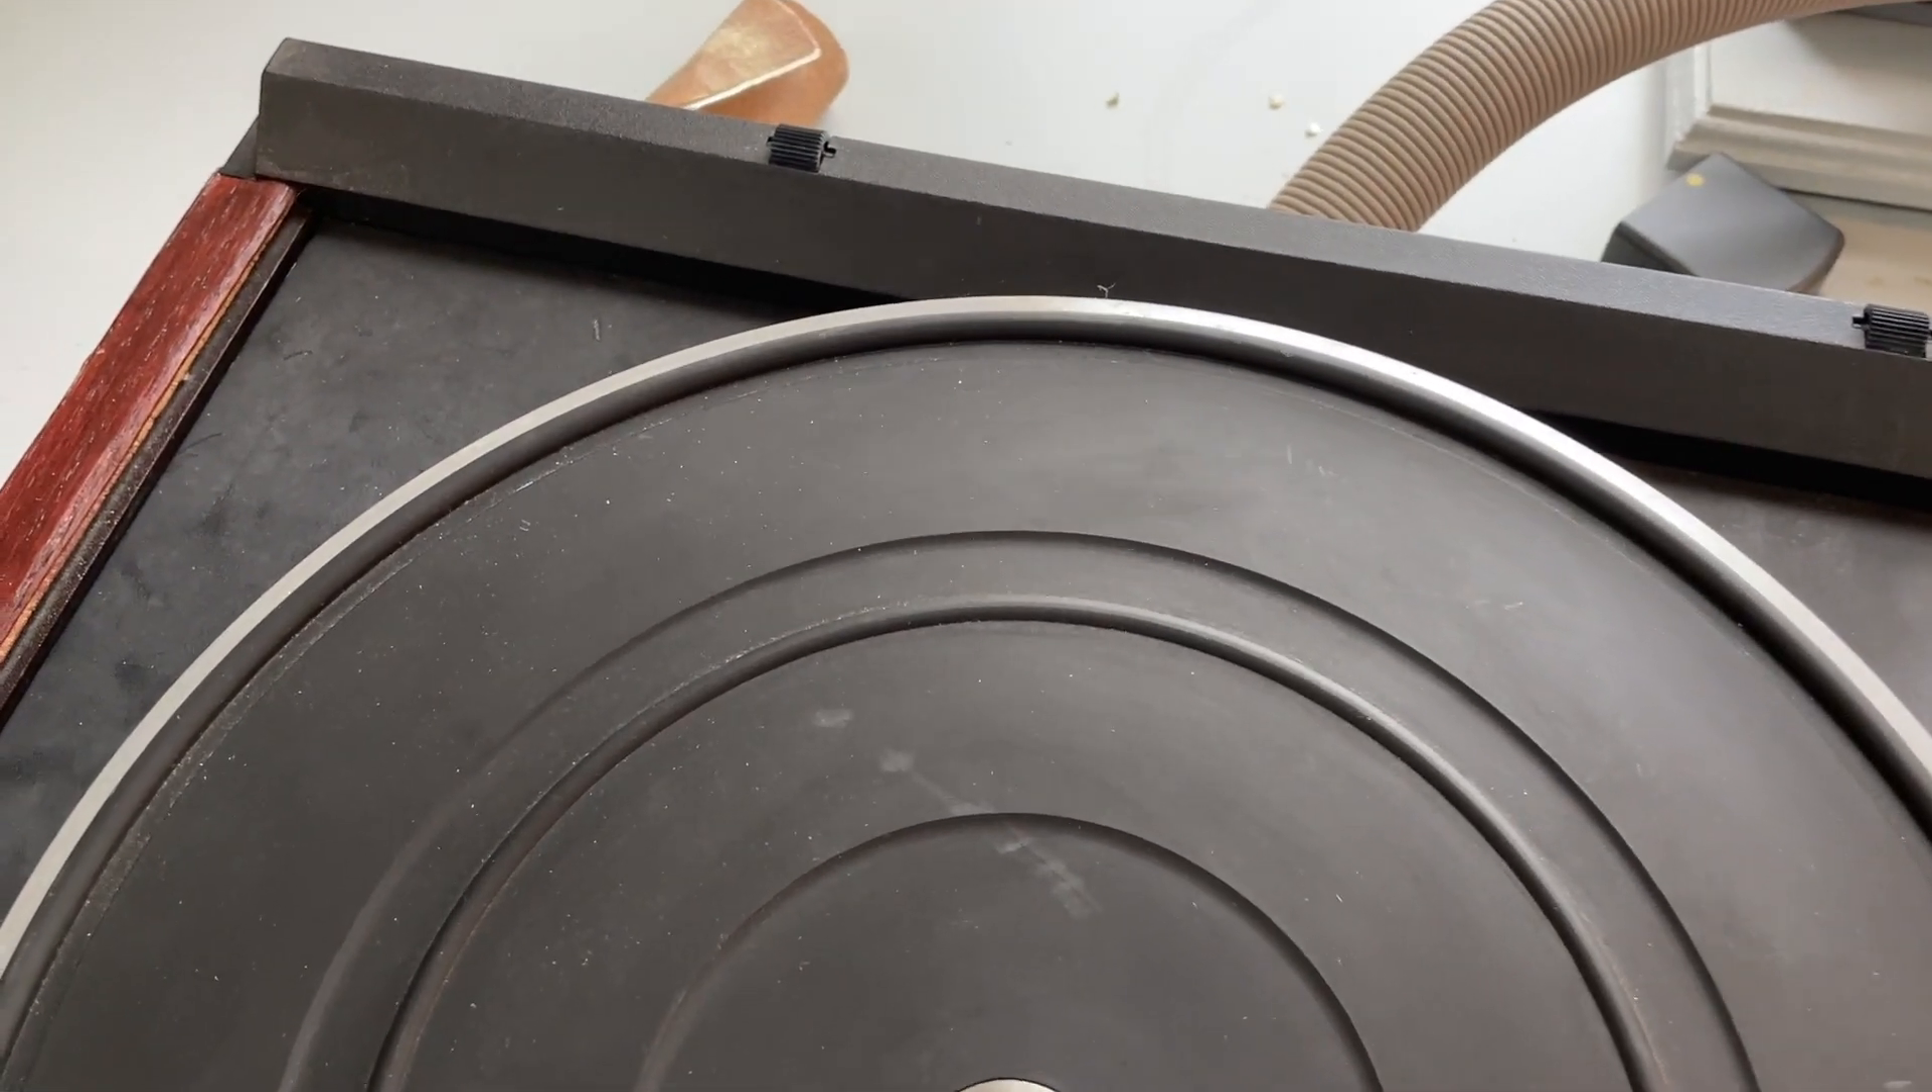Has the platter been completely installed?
Yes.